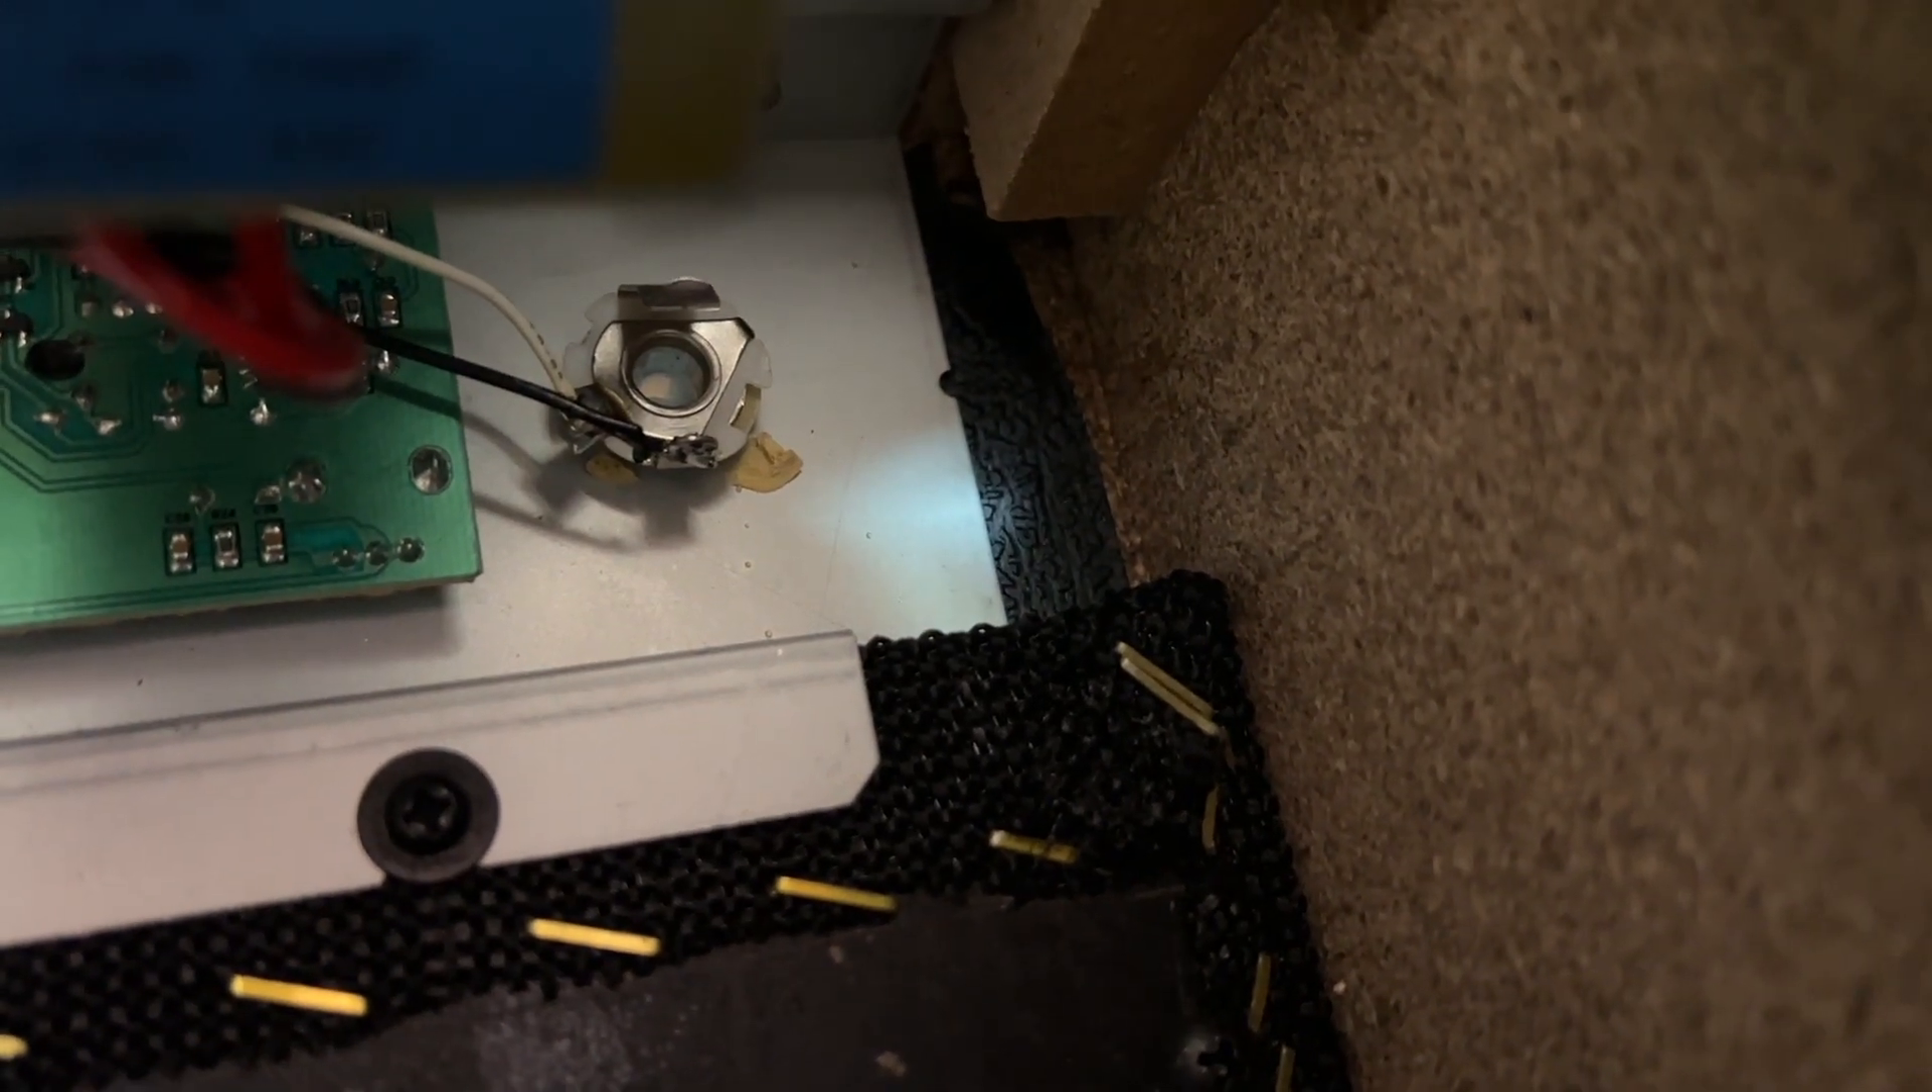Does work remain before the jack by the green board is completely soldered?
No.